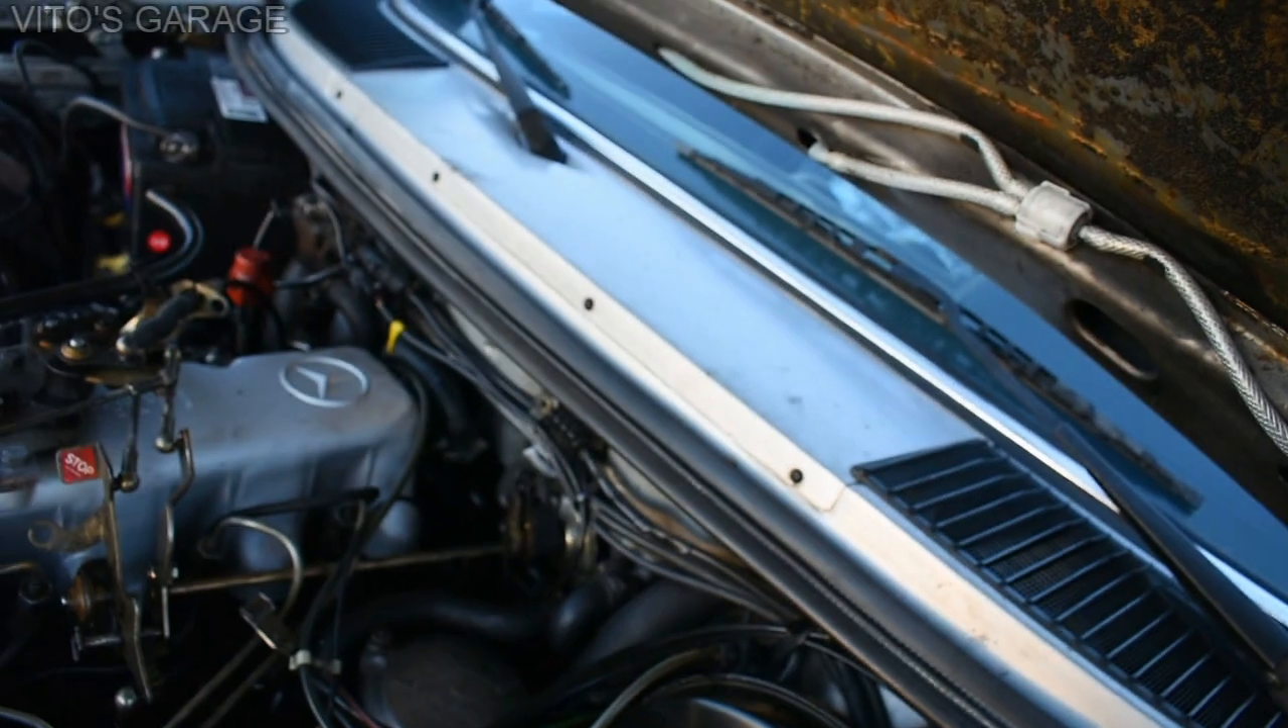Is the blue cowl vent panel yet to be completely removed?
Yes.